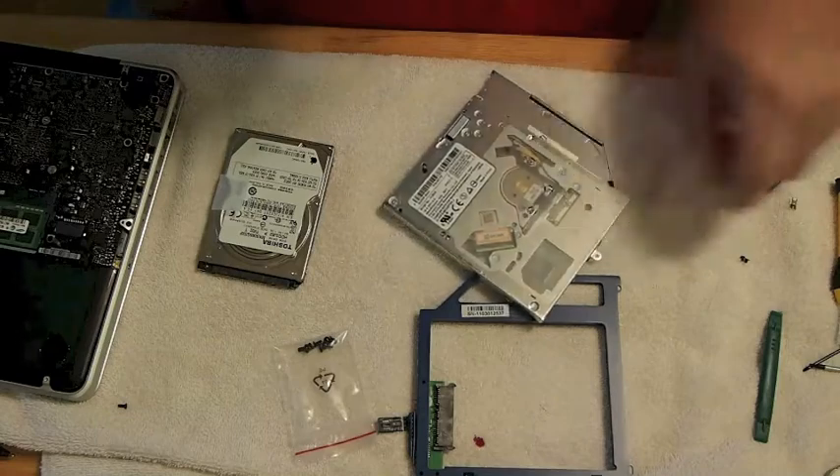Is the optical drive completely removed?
Yes.